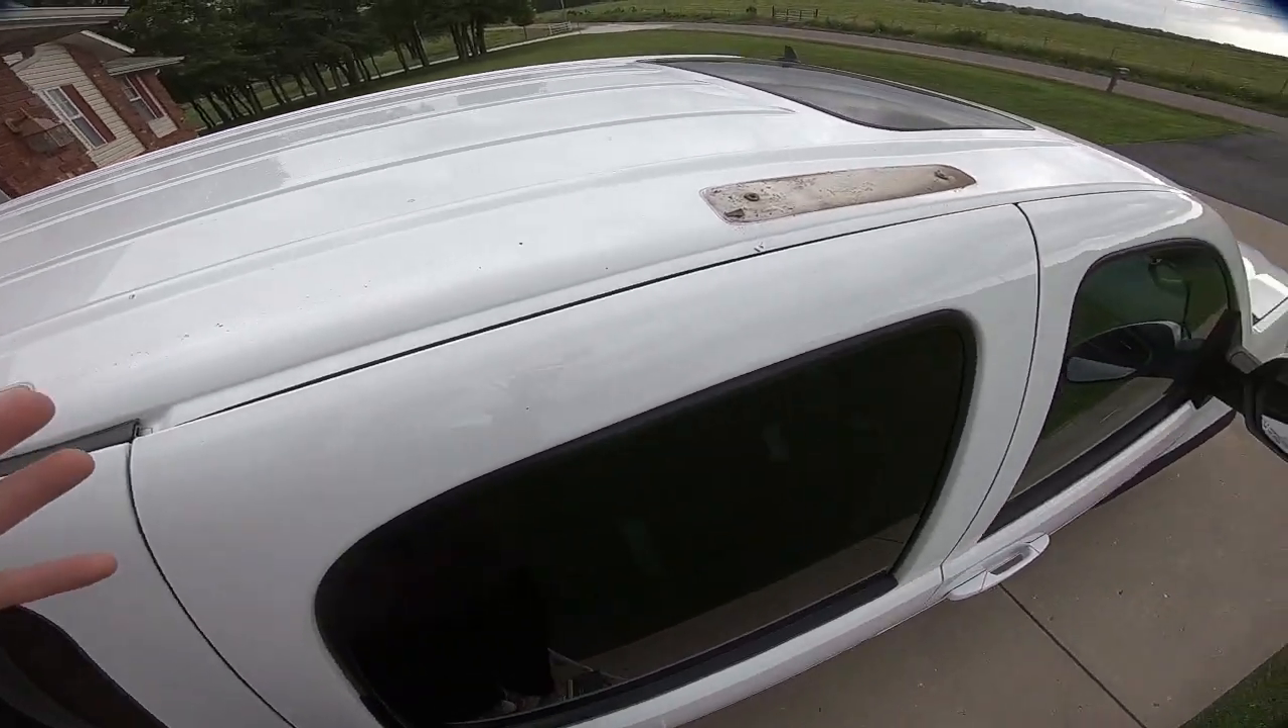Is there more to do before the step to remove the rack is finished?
No.